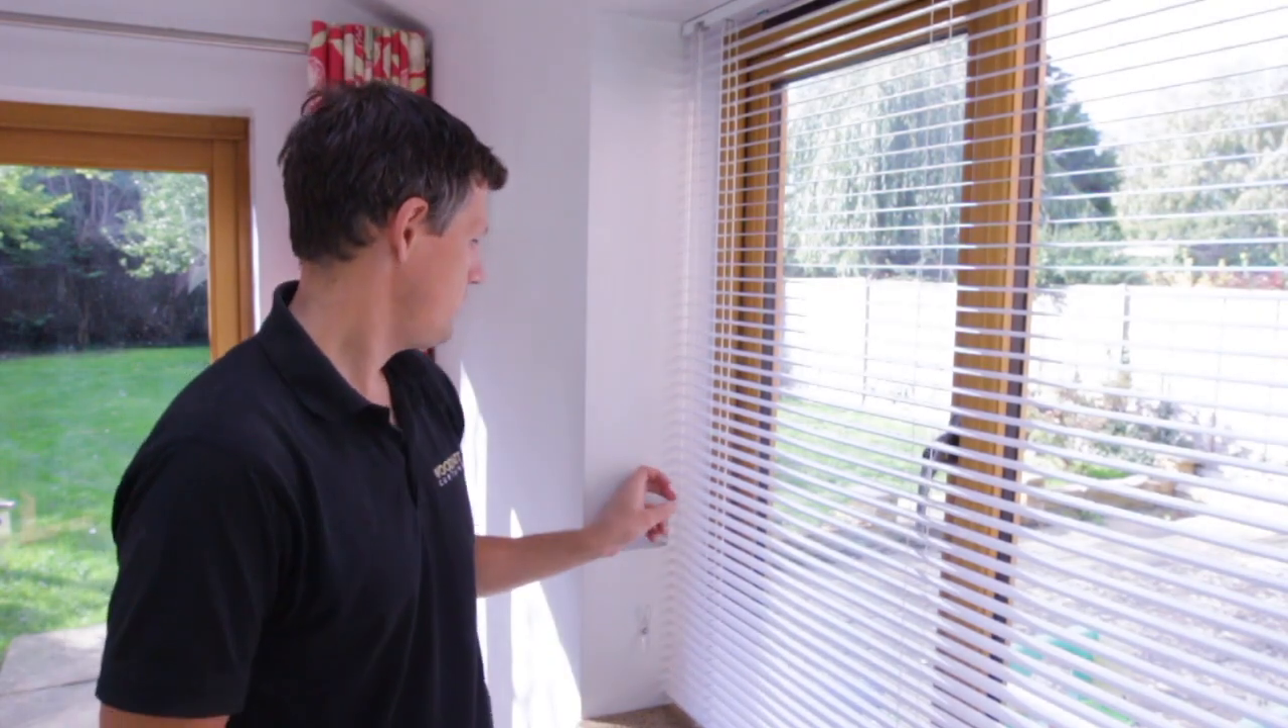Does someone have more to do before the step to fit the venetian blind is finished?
No.